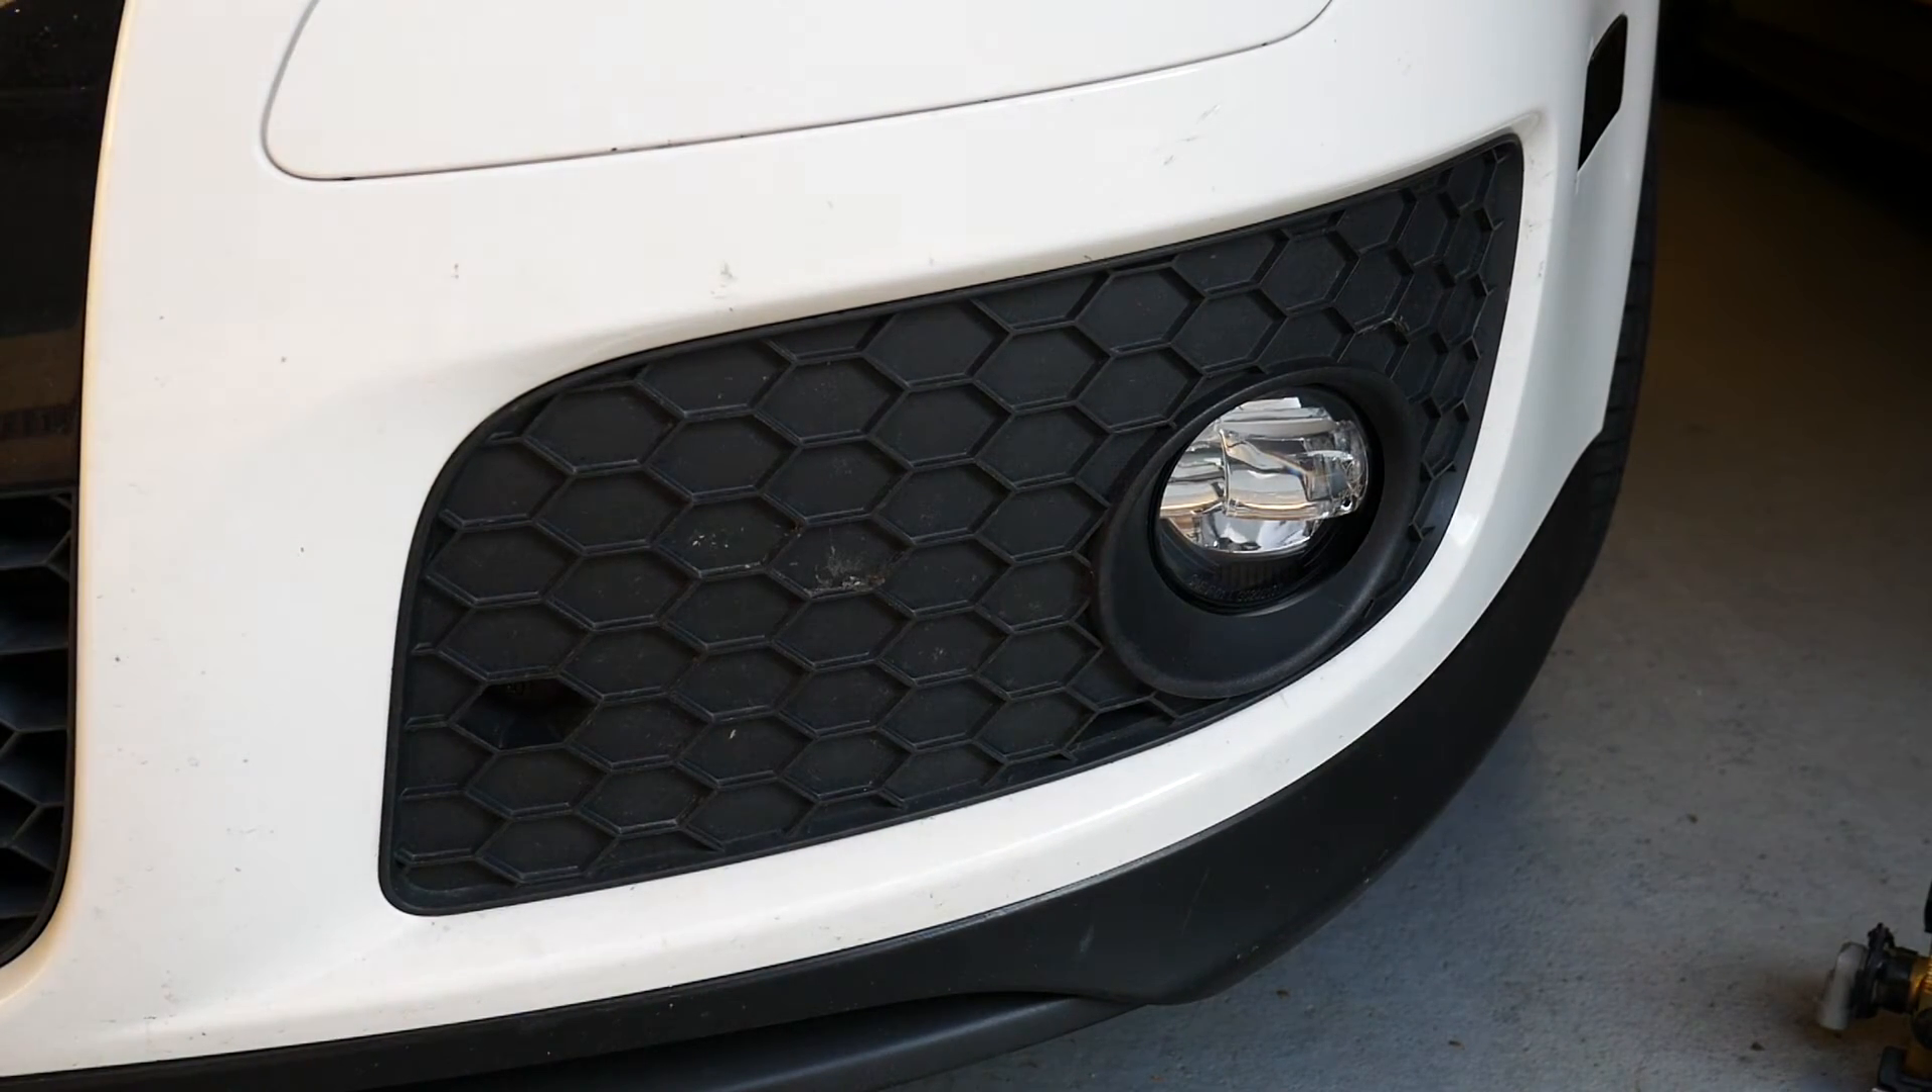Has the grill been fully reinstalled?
Yes.